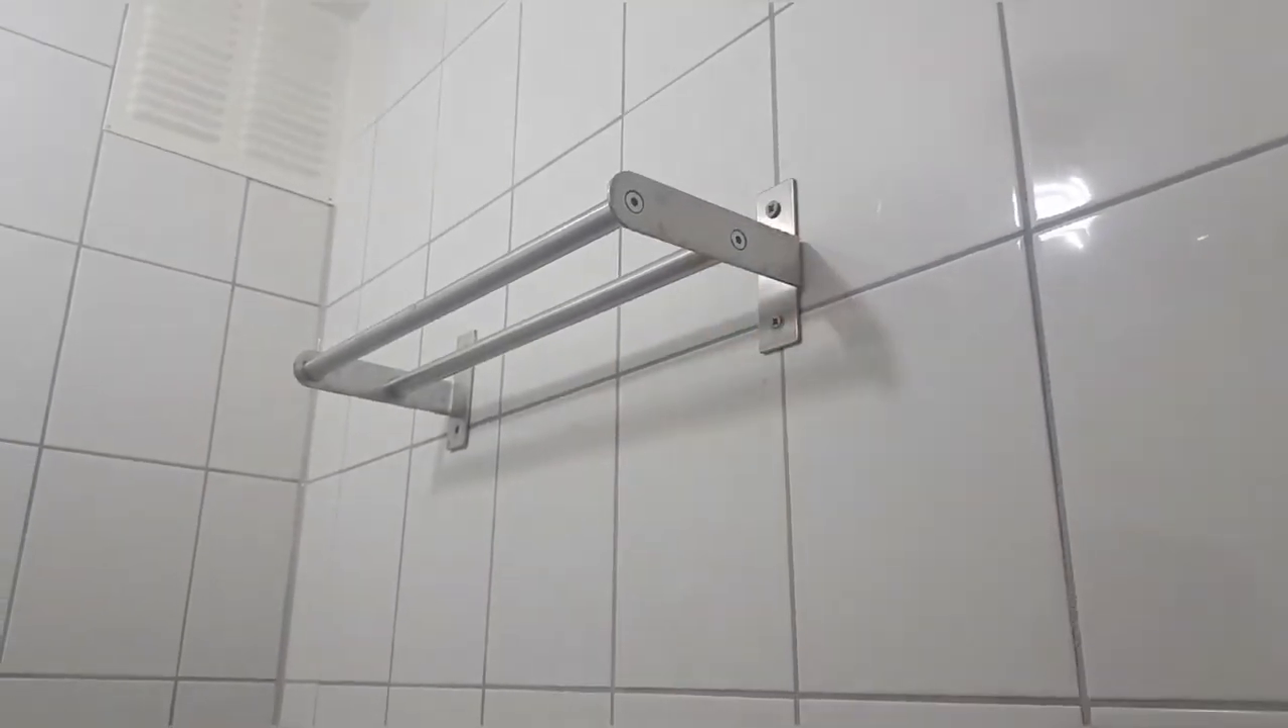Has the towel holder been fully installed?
Yes.